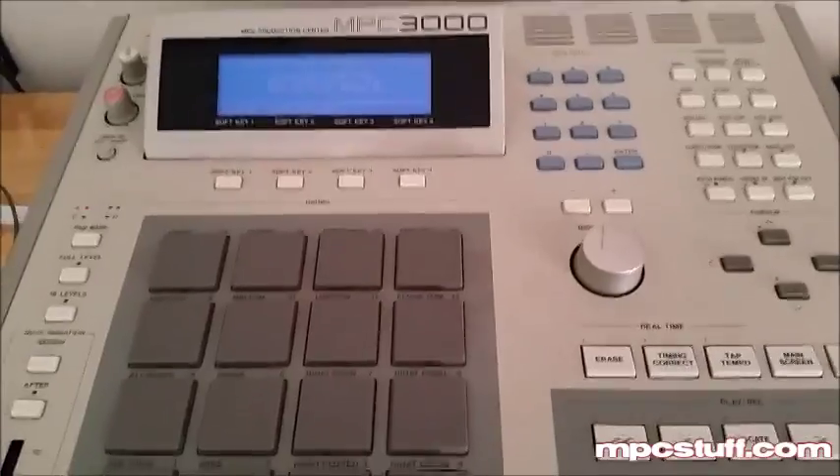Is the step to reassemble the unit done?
Yes.